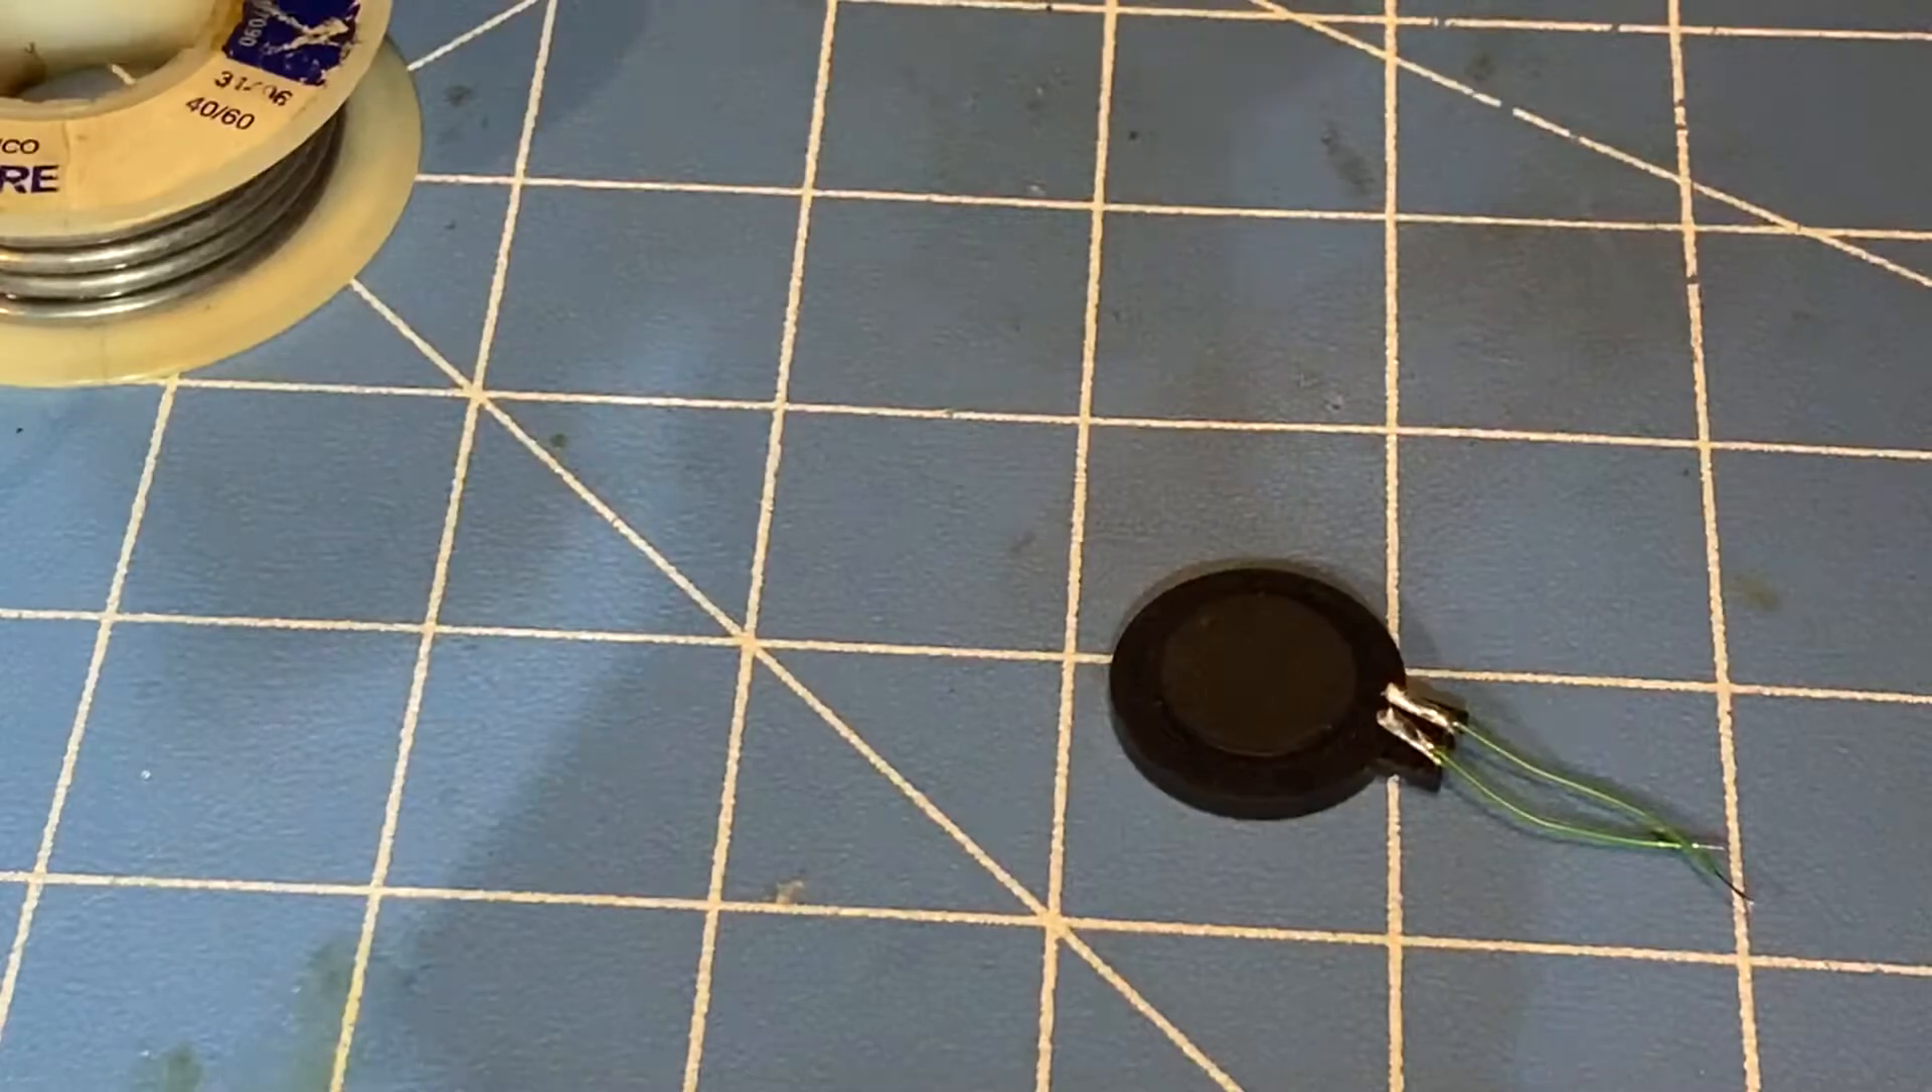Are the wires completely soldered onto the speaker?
Yes.